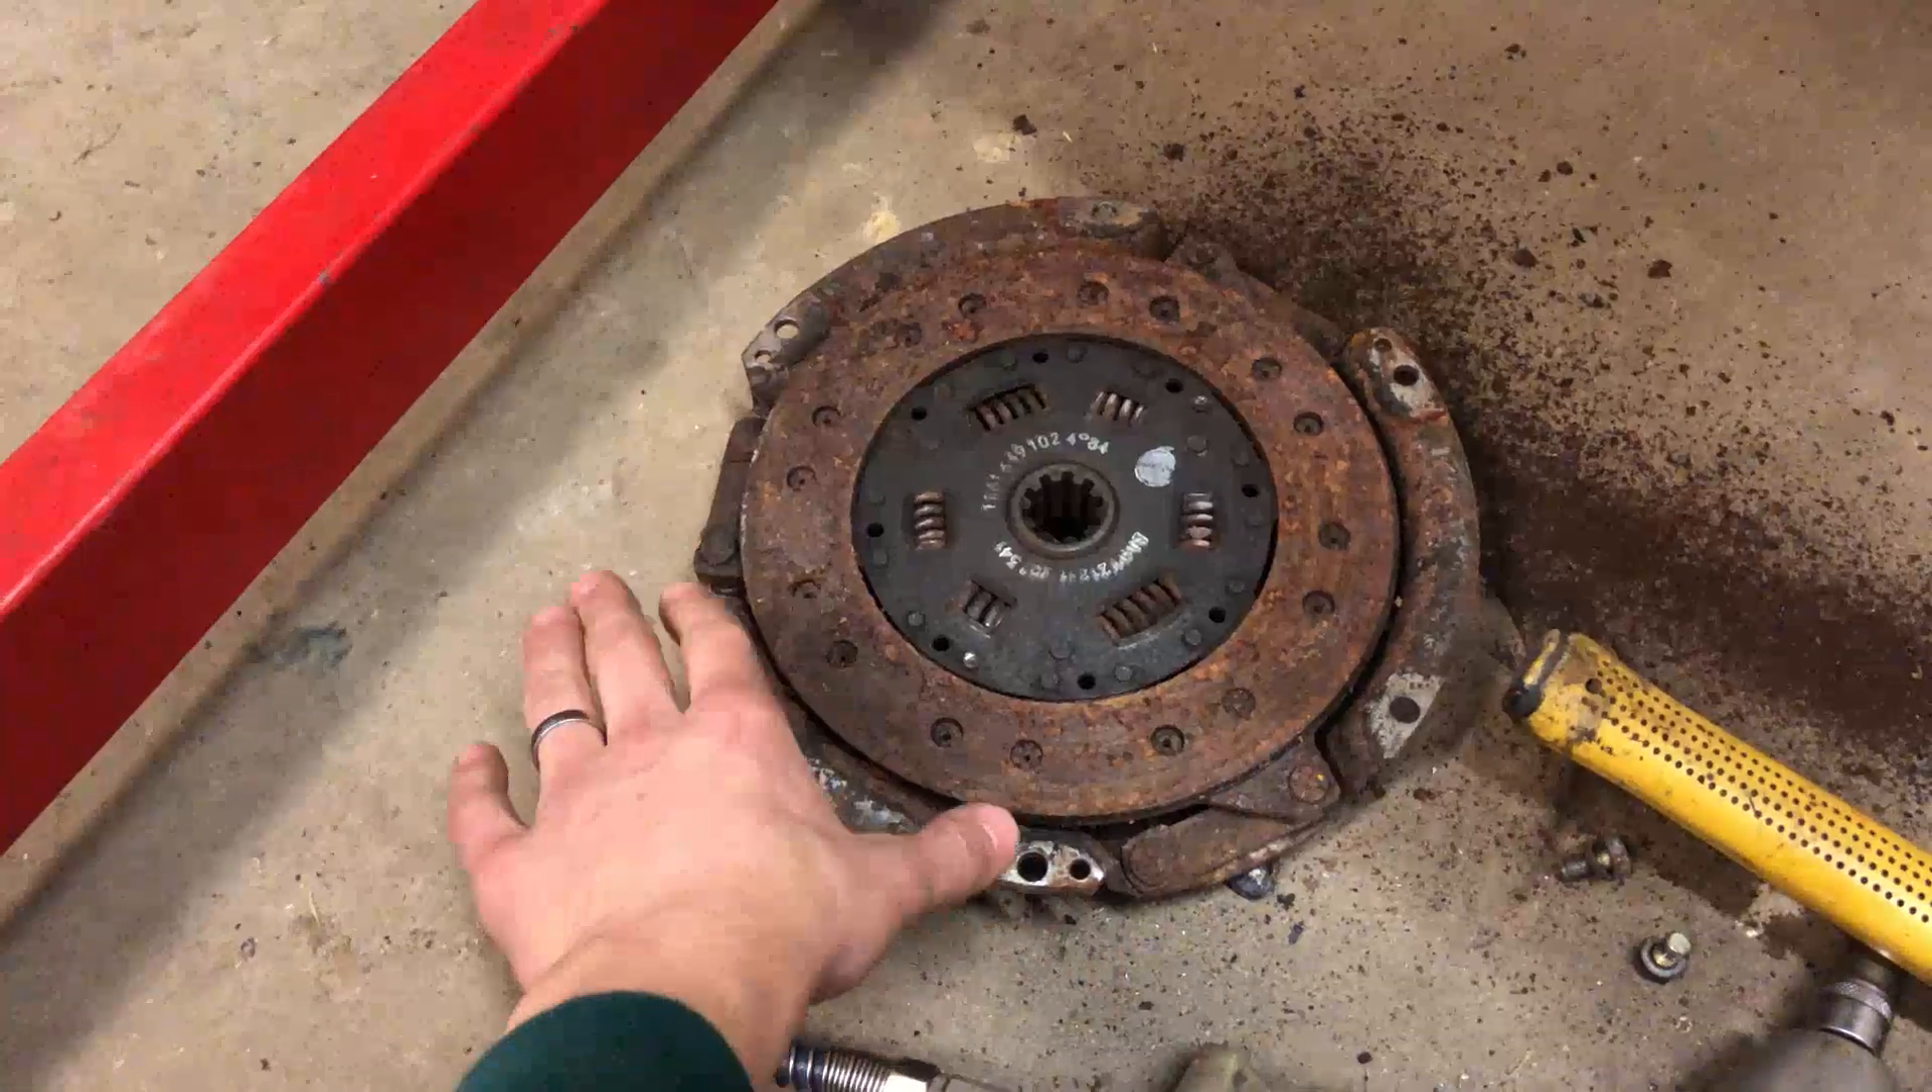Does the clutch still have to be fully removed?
No.